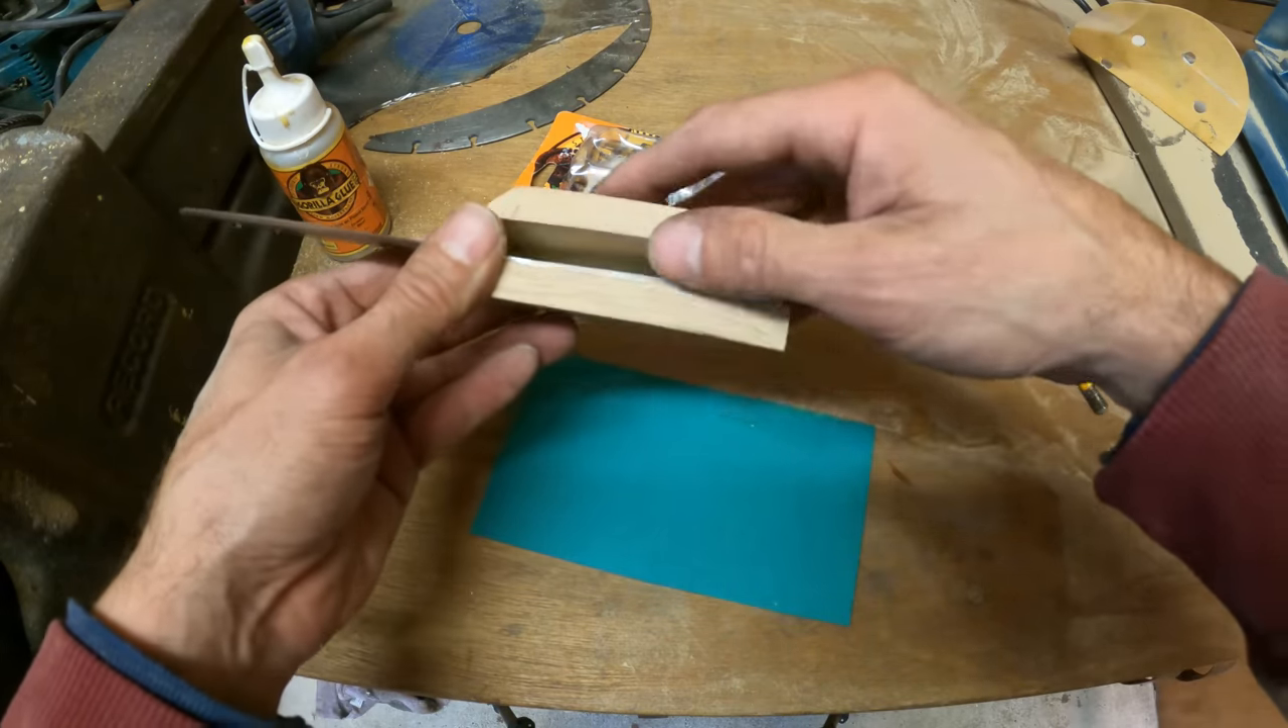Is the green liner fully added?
No.